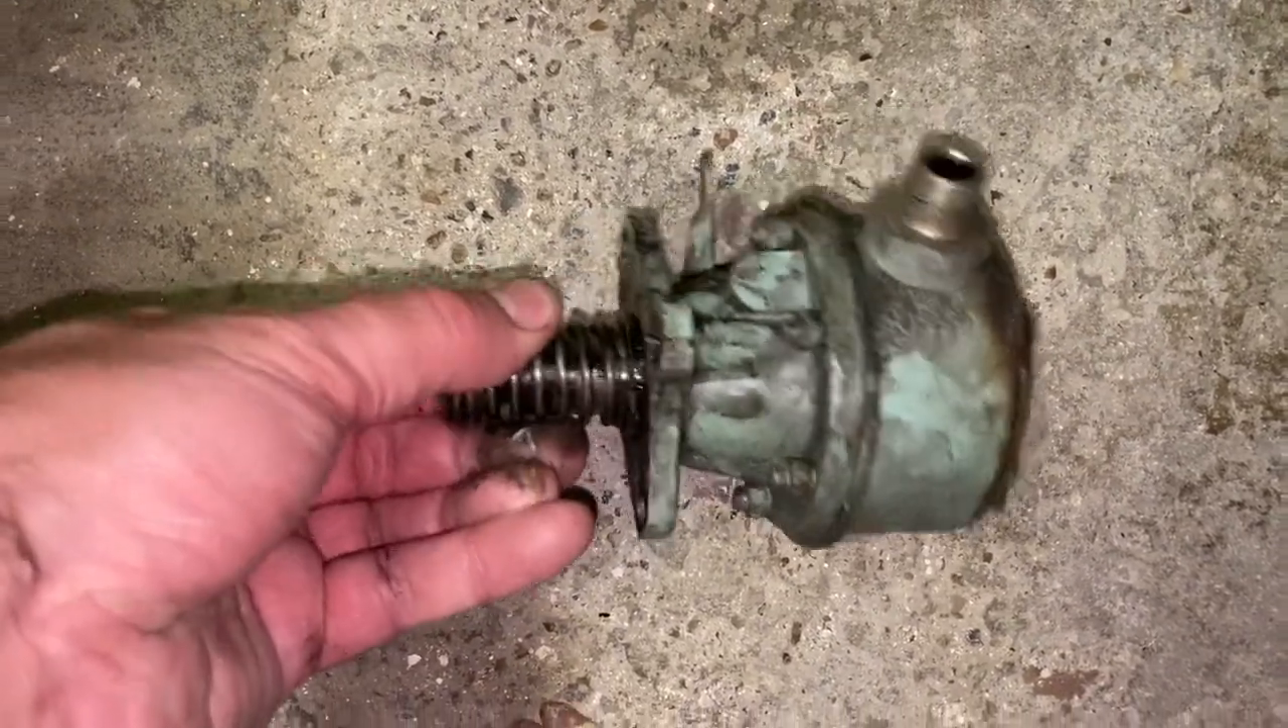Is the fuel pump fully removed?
Yes.